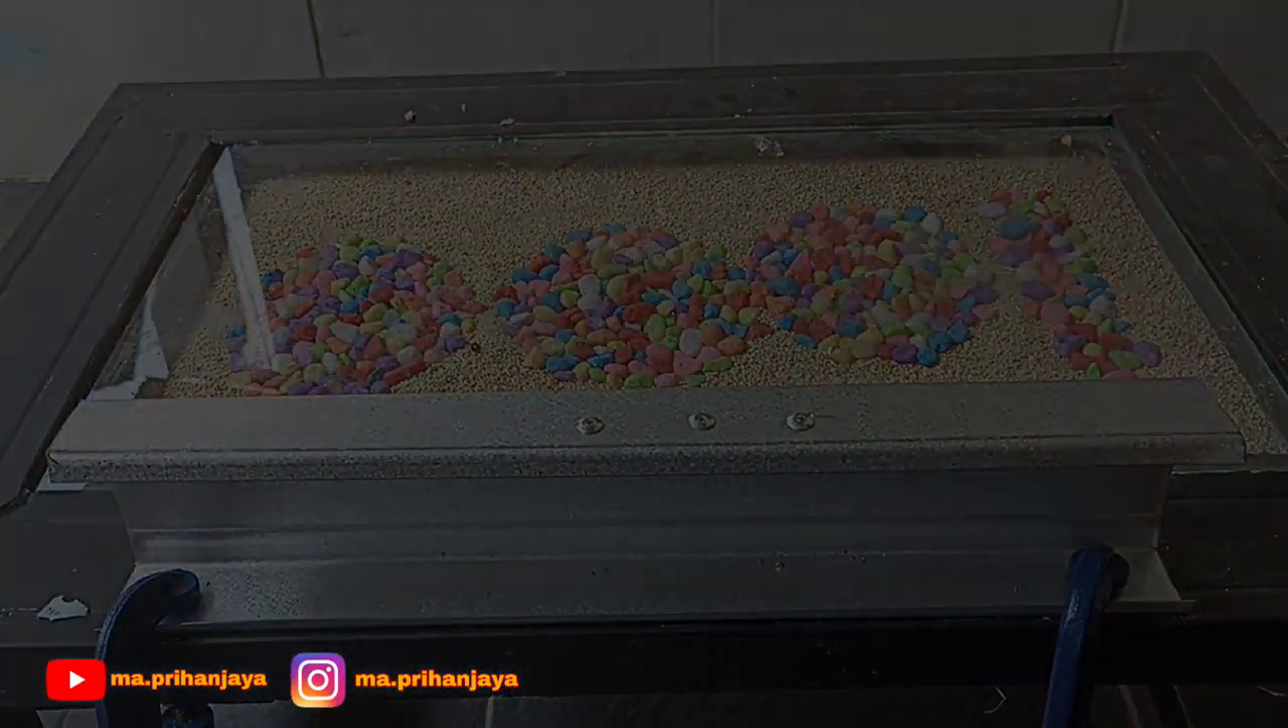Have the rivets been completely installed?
Yes.